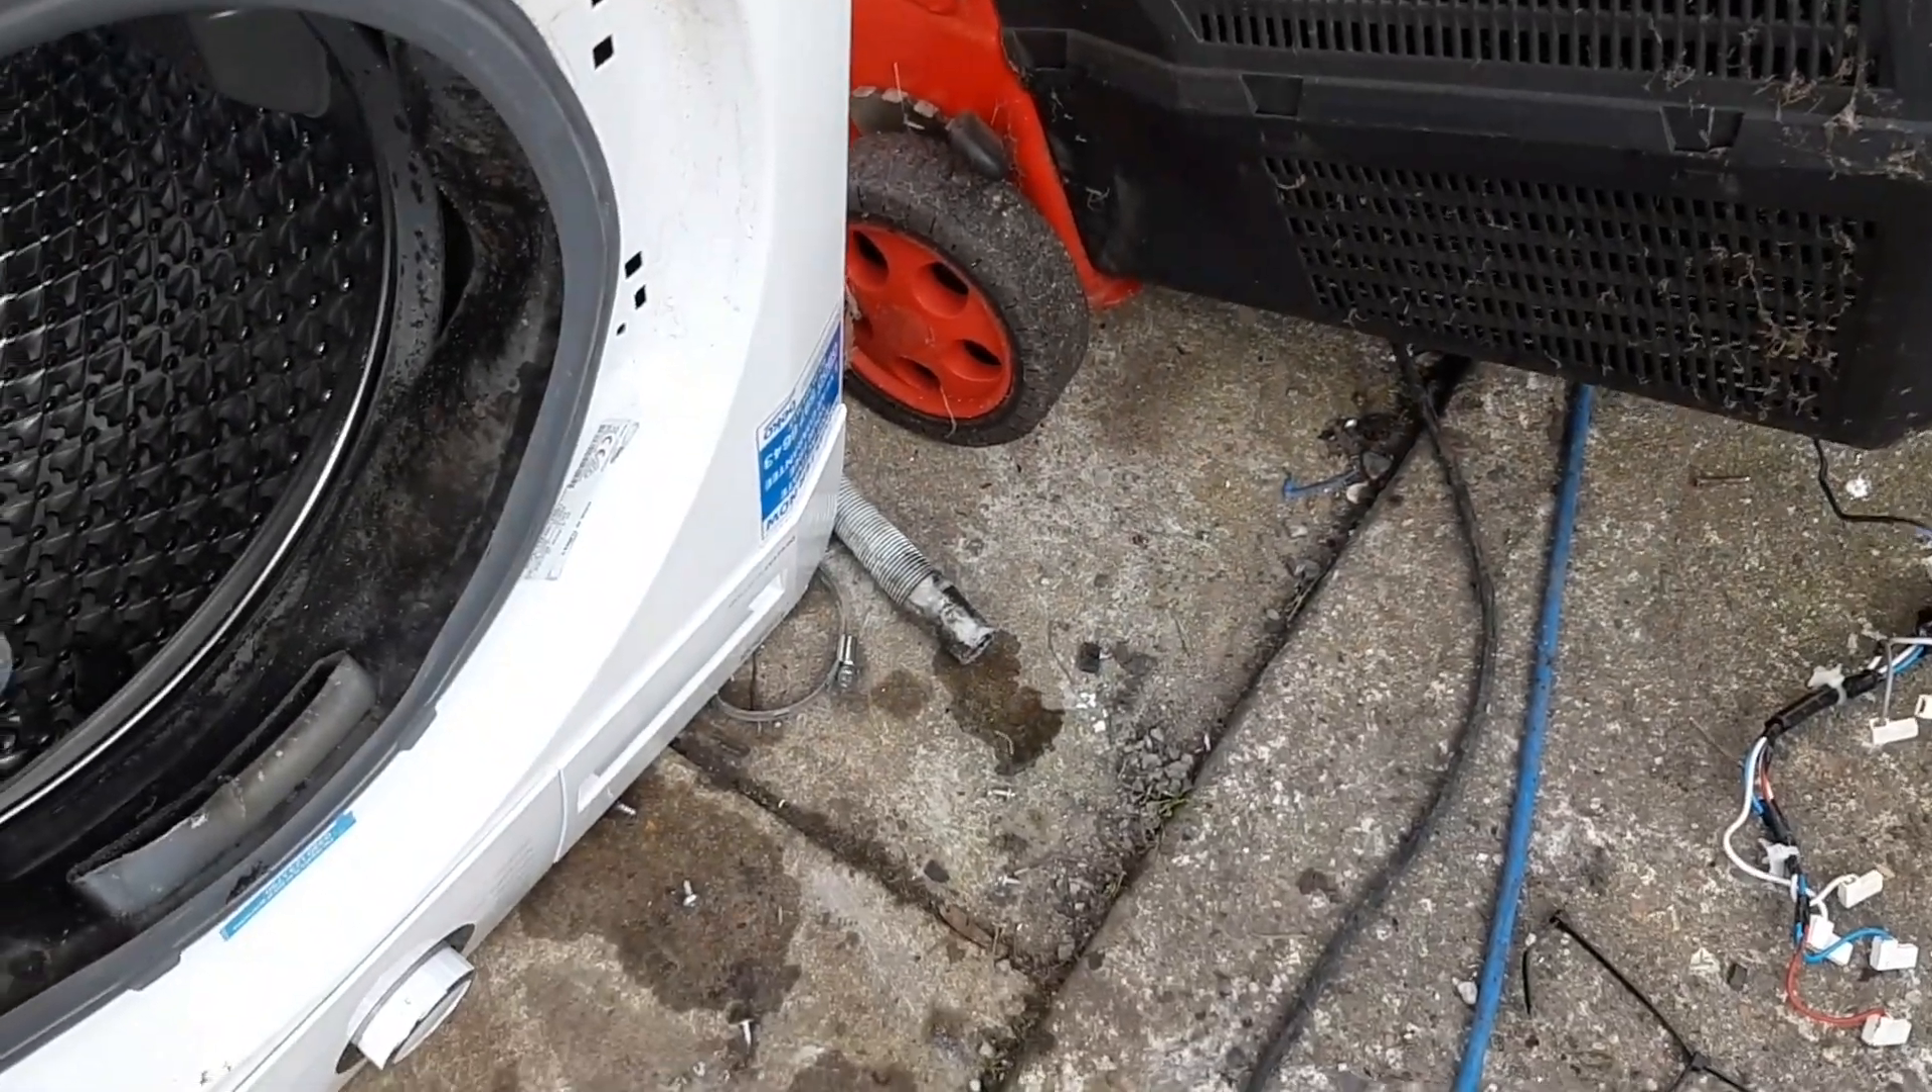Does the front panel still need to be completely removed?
Yes.